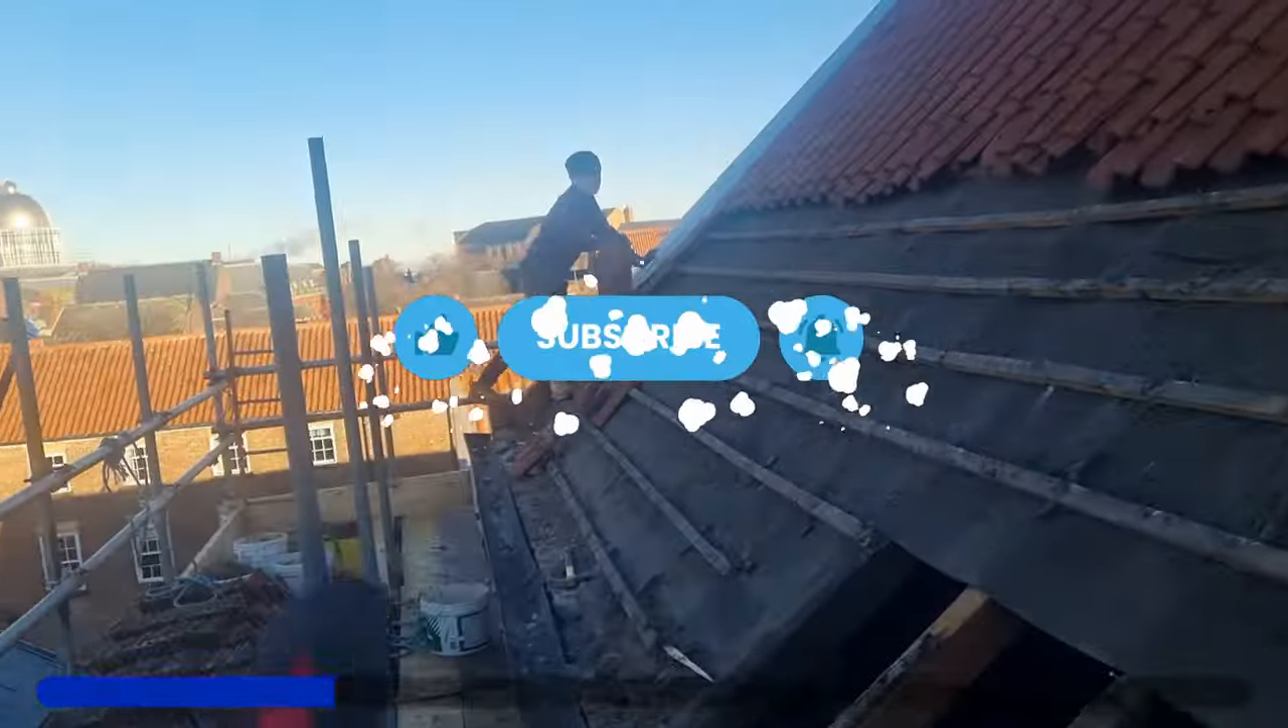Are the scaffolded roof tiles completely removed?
No.